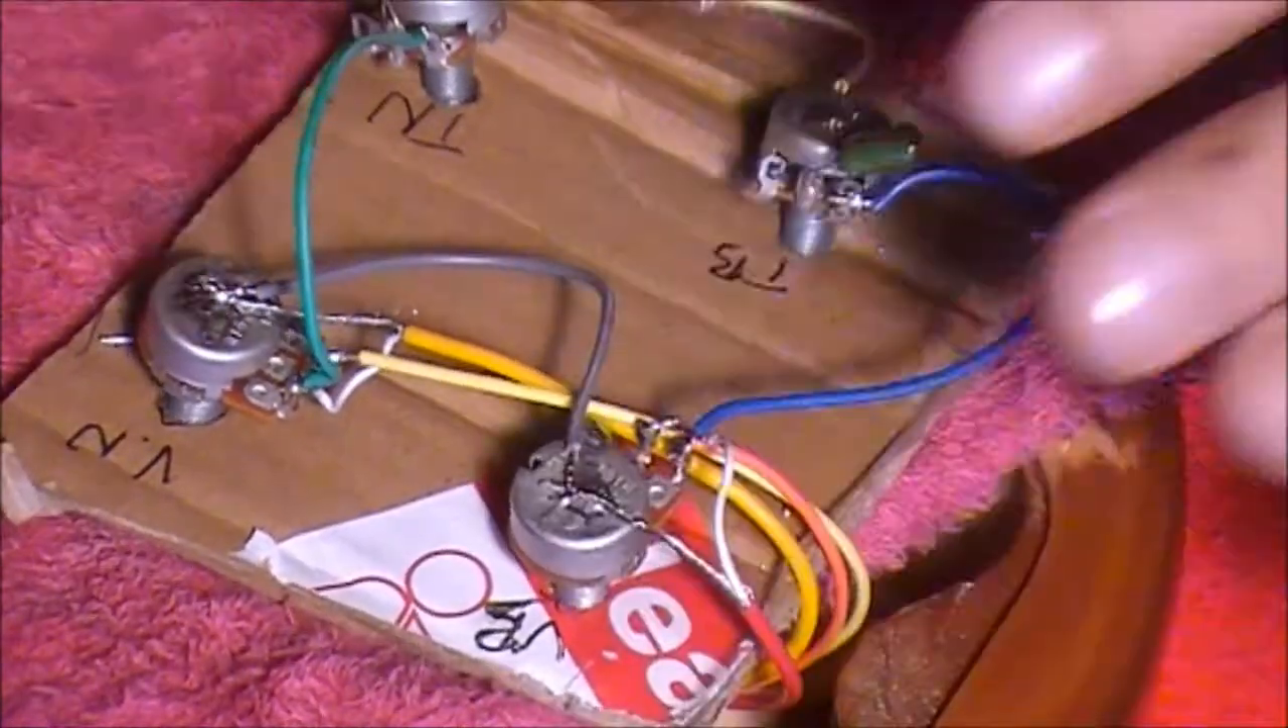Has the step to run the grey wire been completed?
Yes.